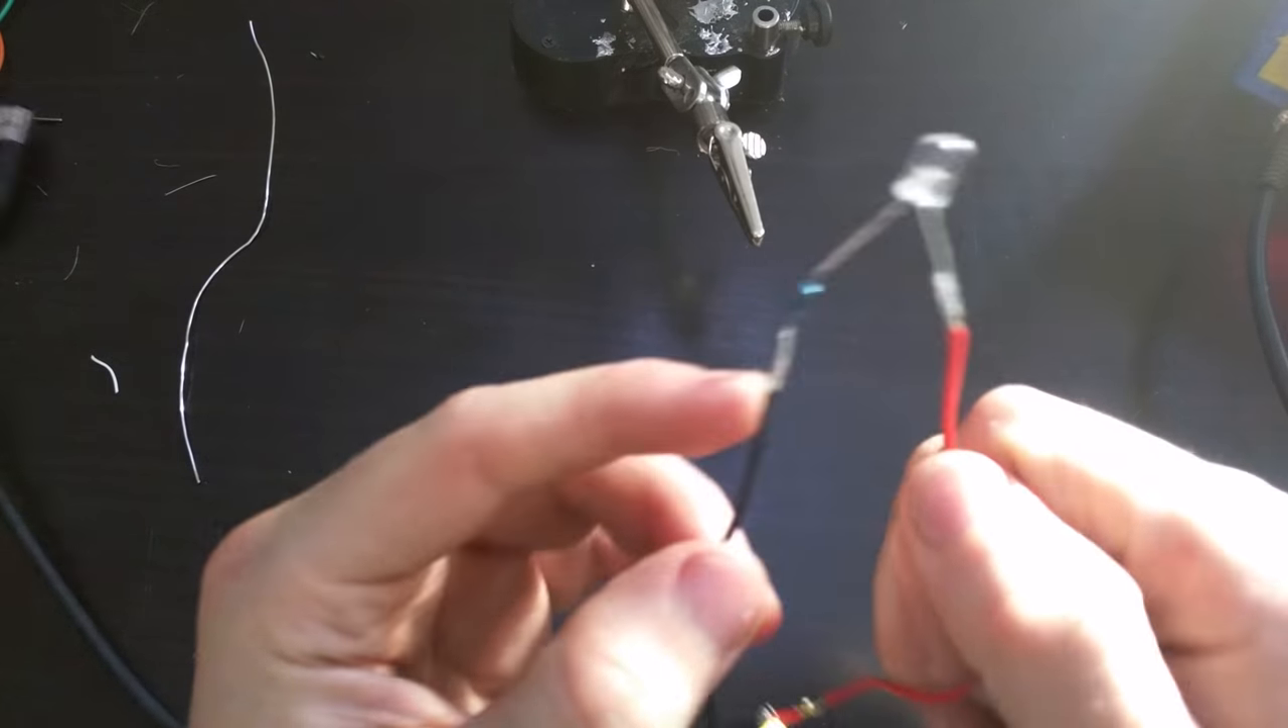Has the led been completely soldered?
Yes.